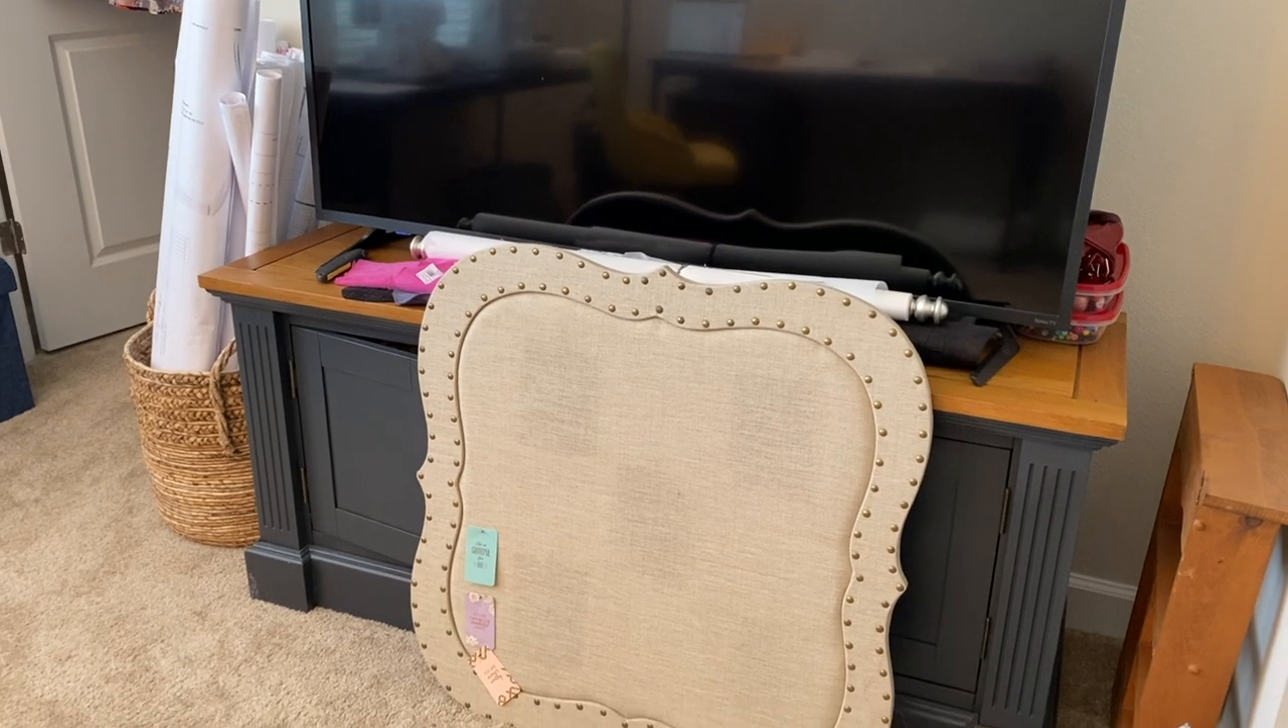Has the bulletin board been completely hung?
No.